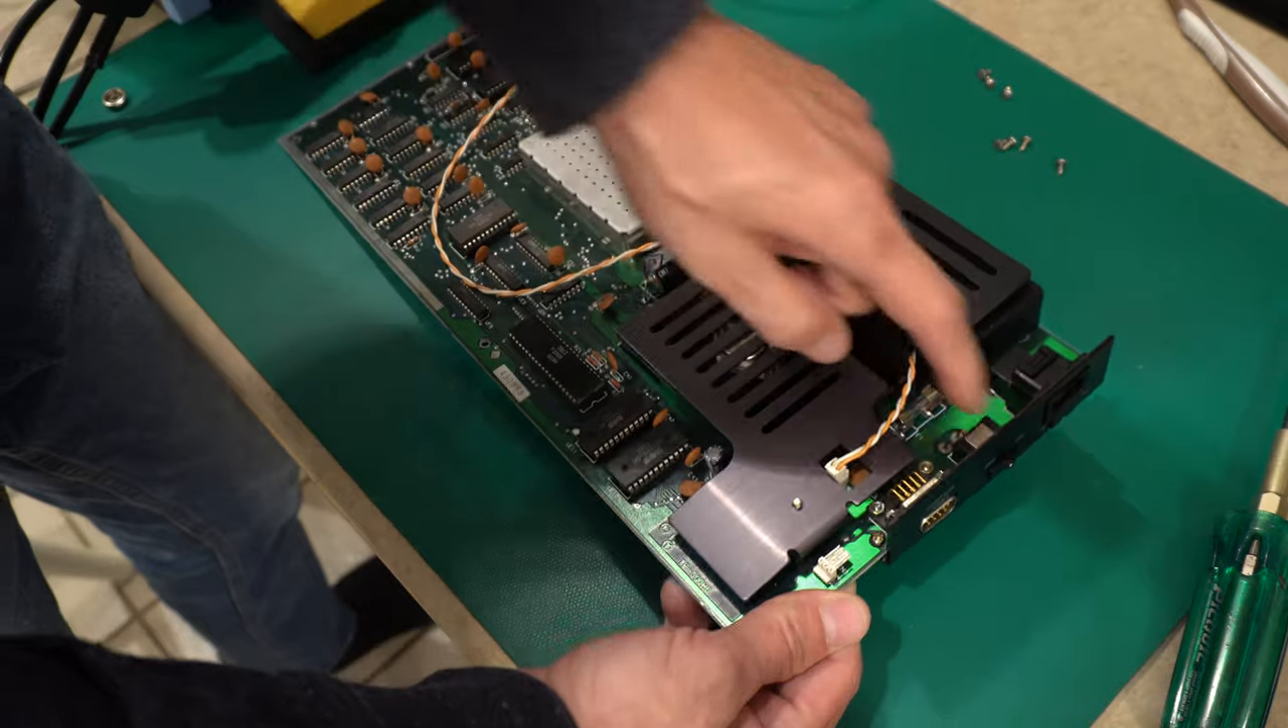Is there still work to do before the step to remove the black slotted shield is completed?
Yes.